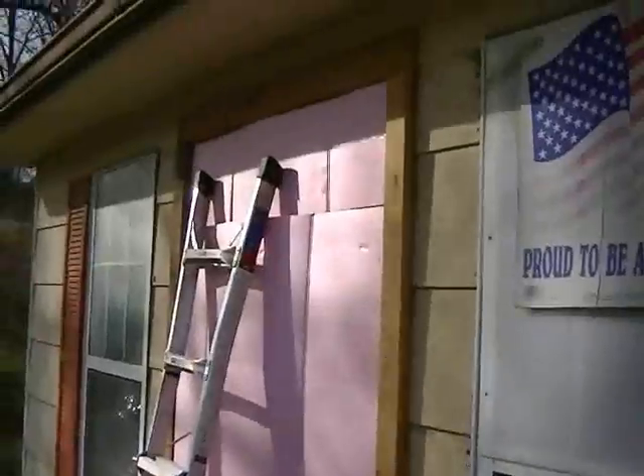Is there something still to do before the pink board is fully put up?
No.